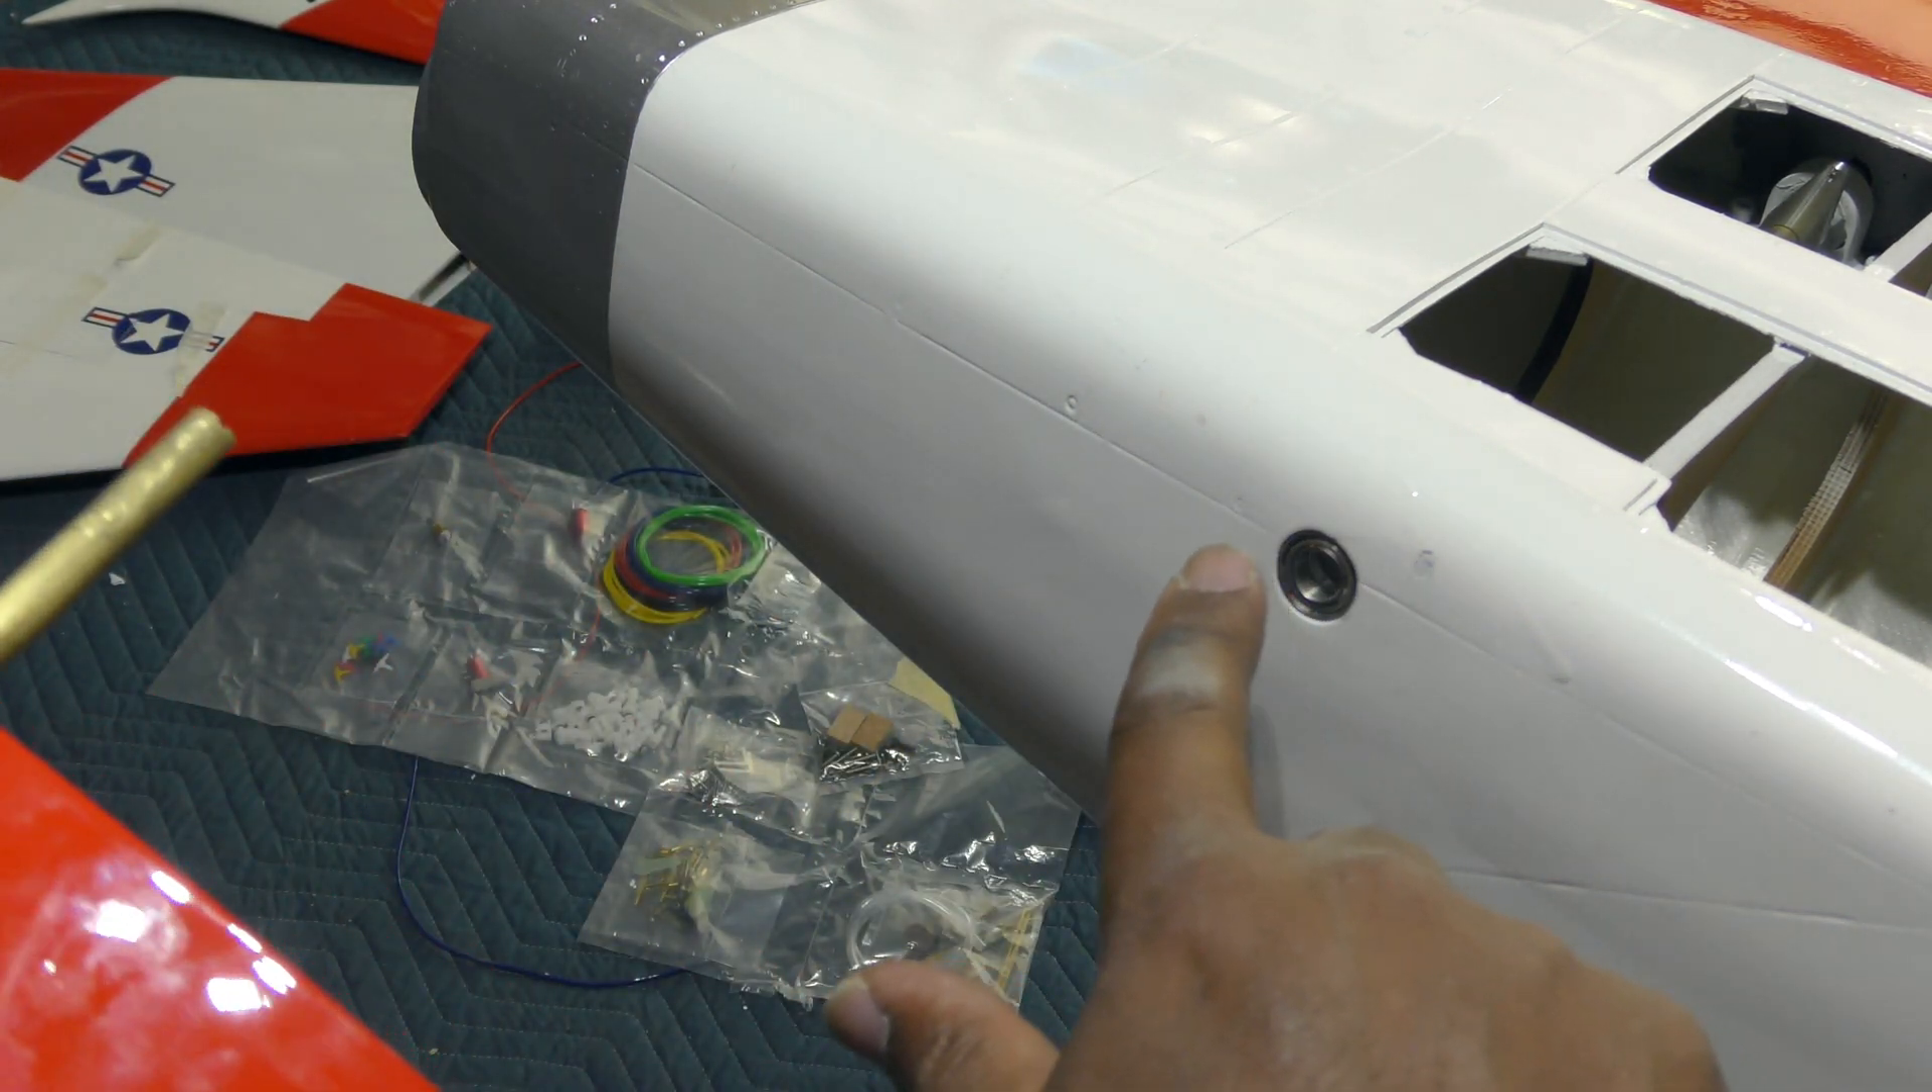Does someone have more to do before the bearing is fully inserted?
No.